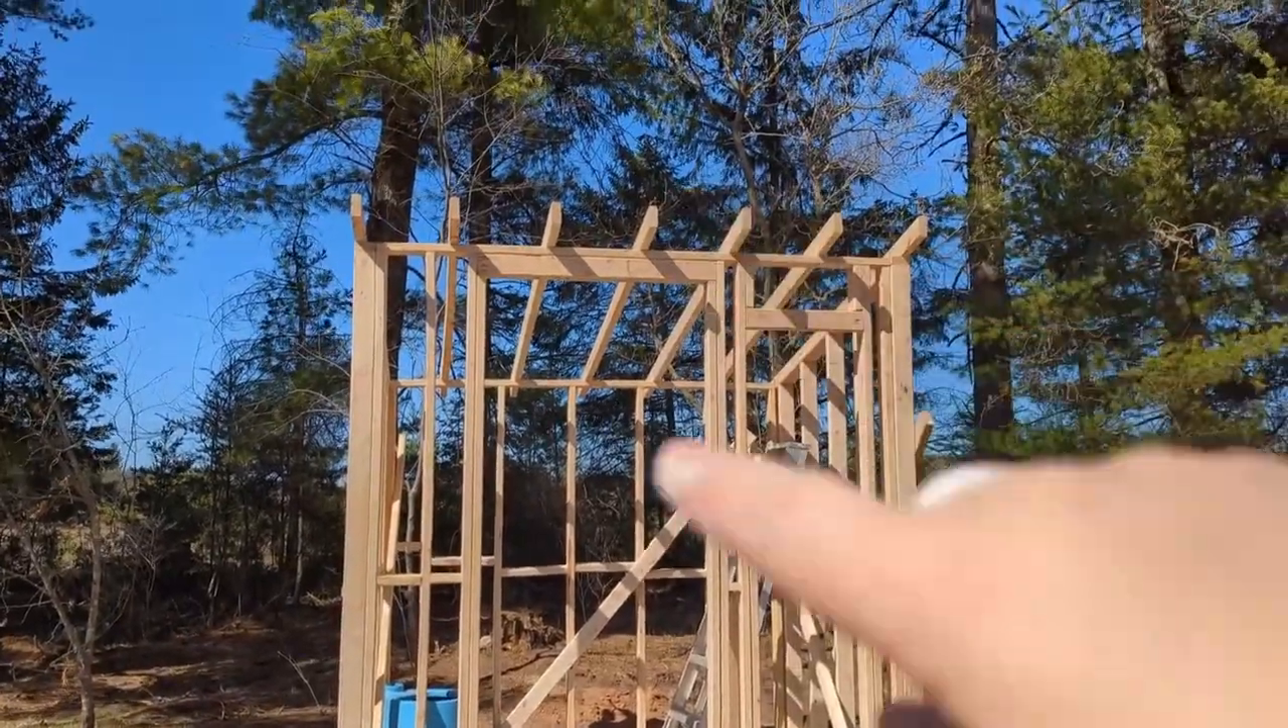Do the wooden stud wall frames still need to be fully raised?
No.